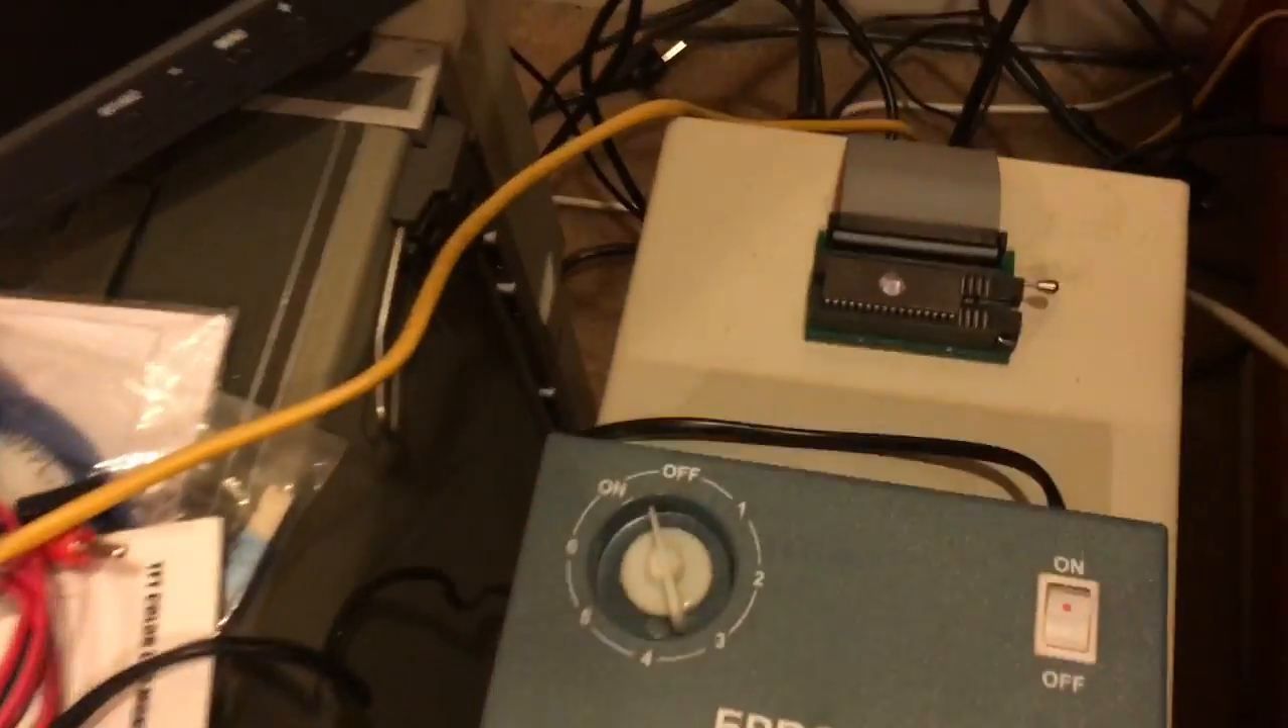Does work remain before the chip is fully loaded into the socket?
No.